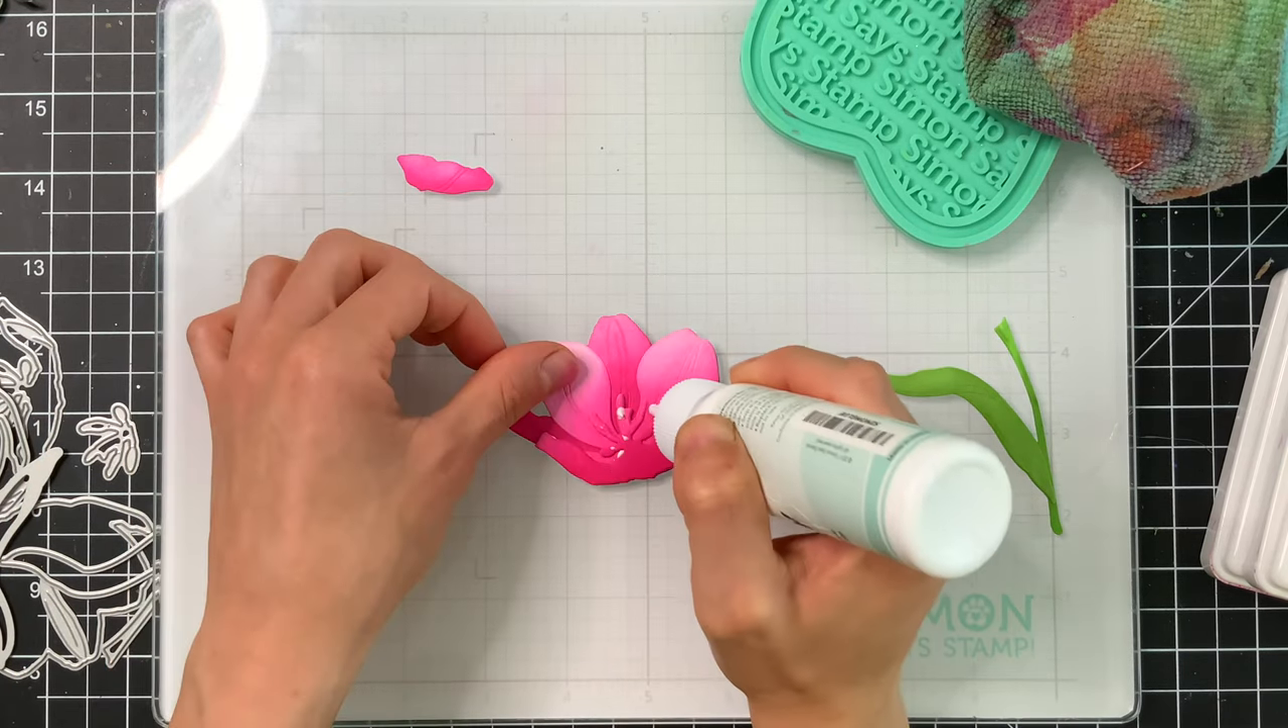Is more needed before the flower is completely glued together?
Yes.